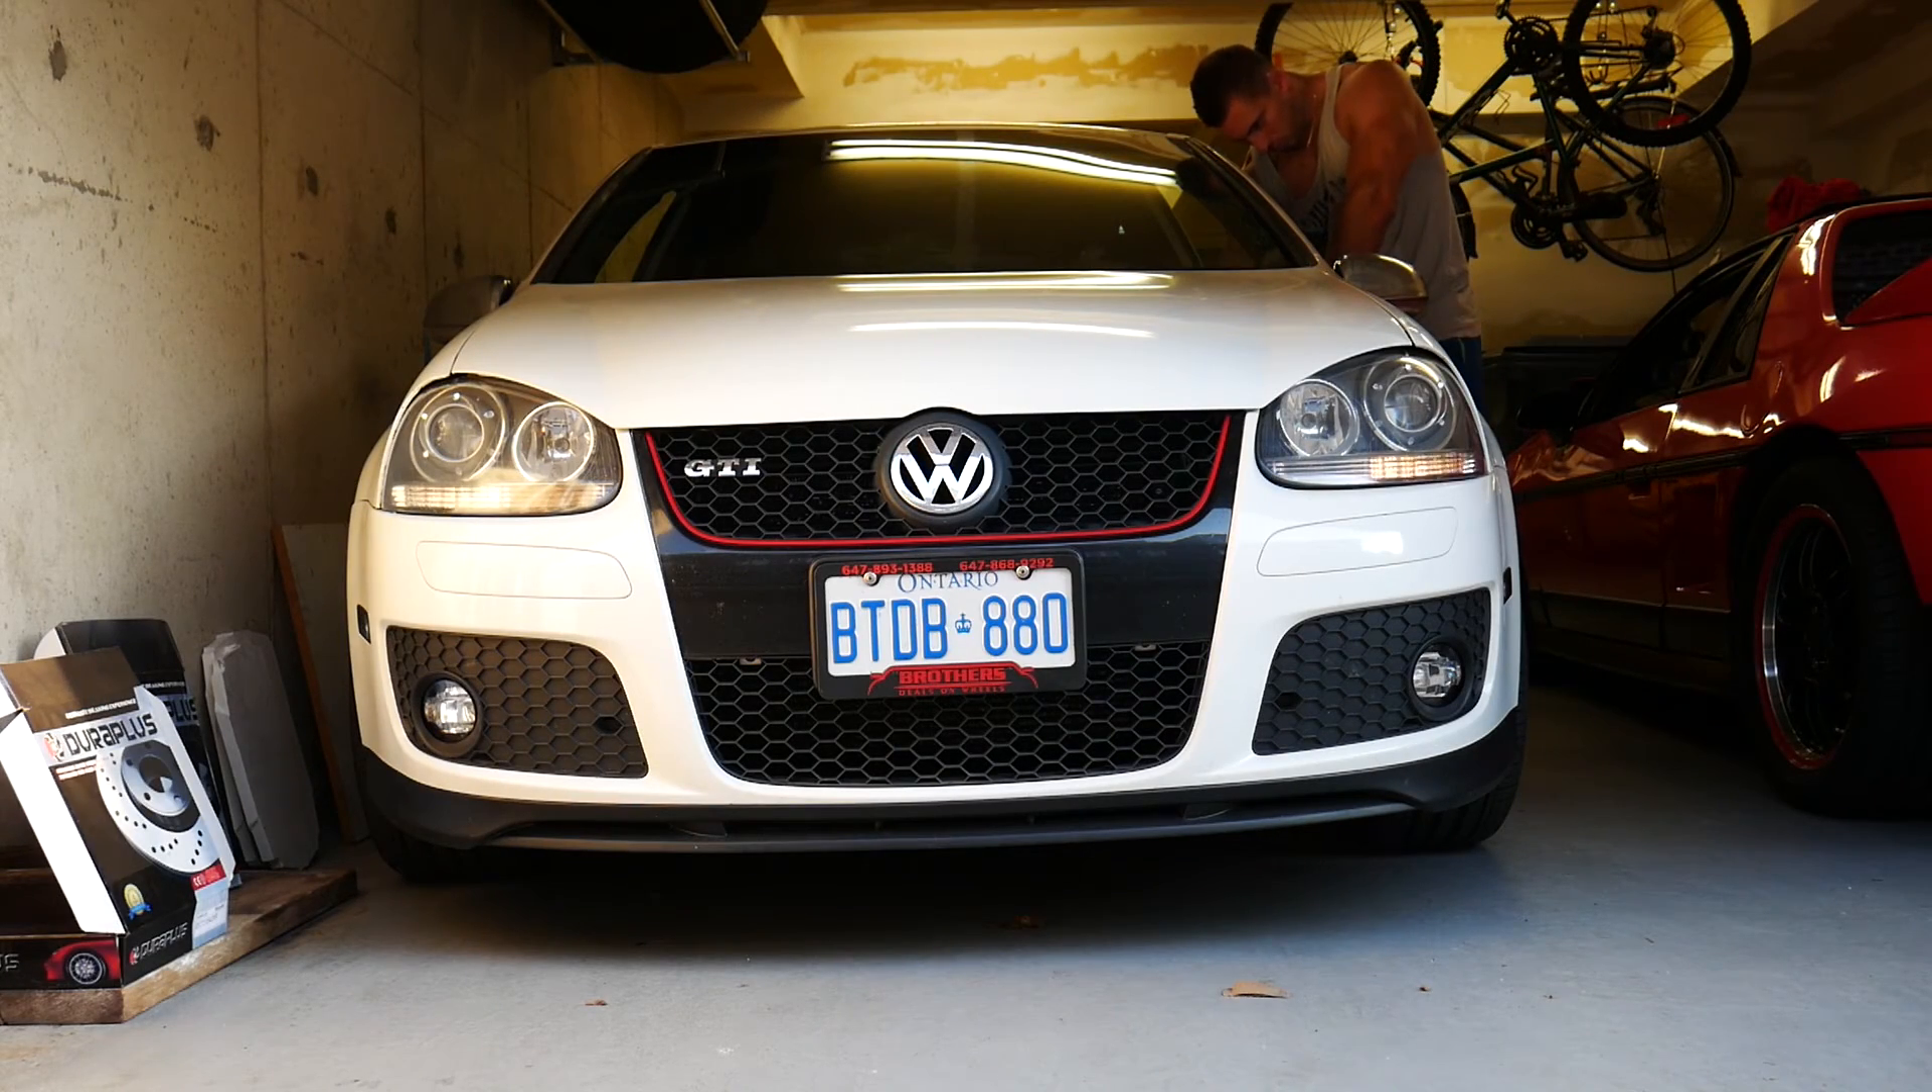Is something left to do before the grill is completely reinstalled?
No.